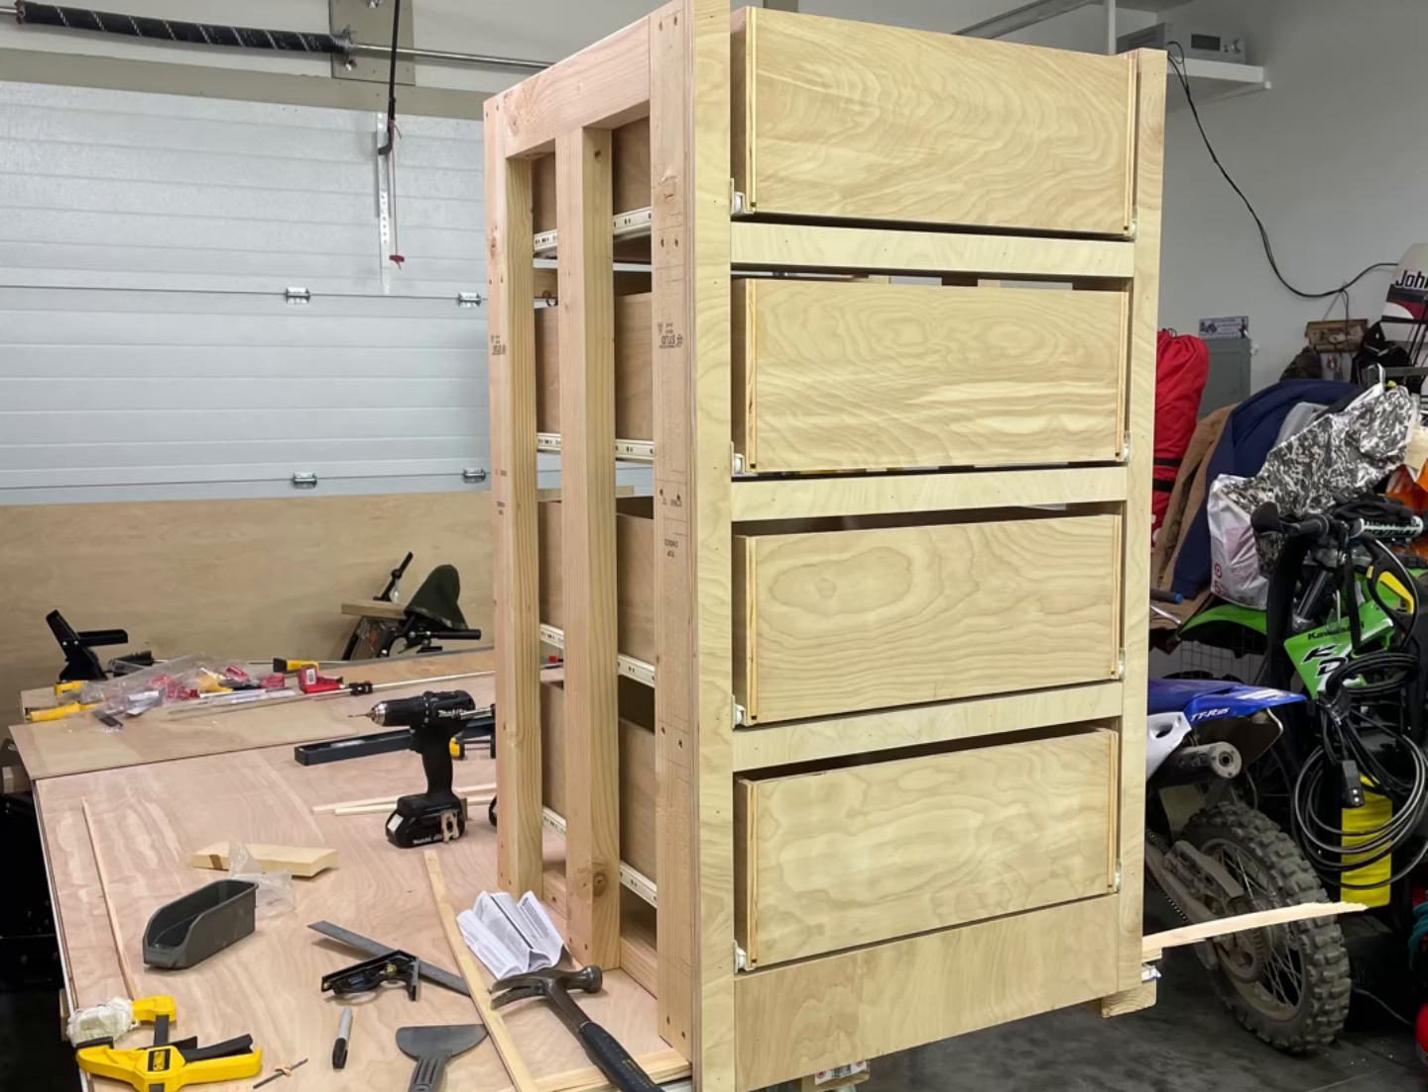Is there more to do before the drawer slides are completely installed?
No.